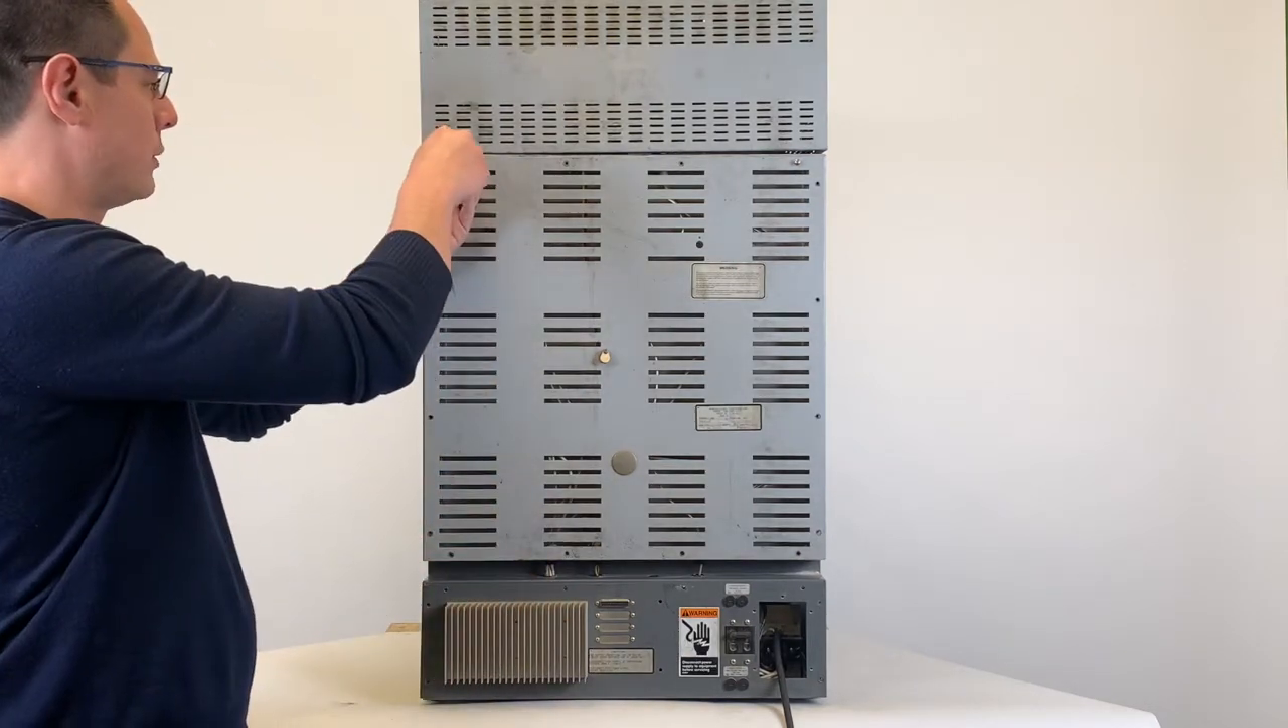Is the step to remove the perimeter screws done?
No.